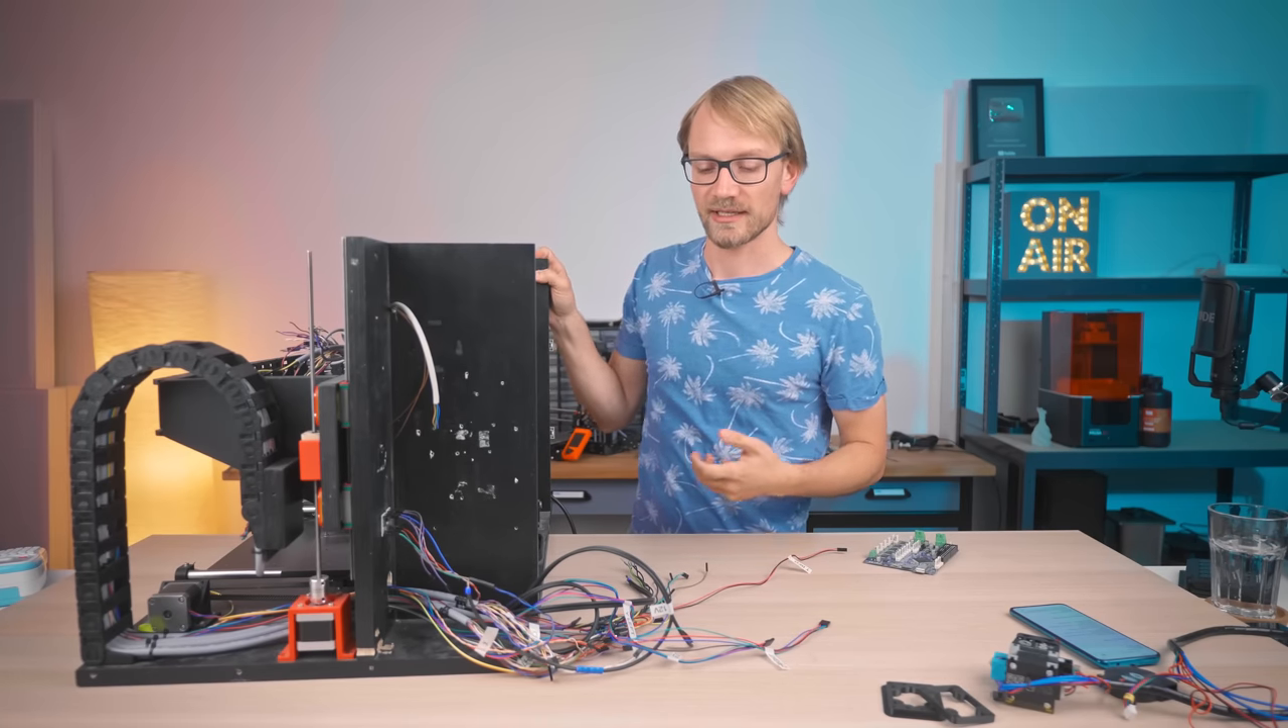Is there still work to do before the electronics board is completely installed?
Yes.